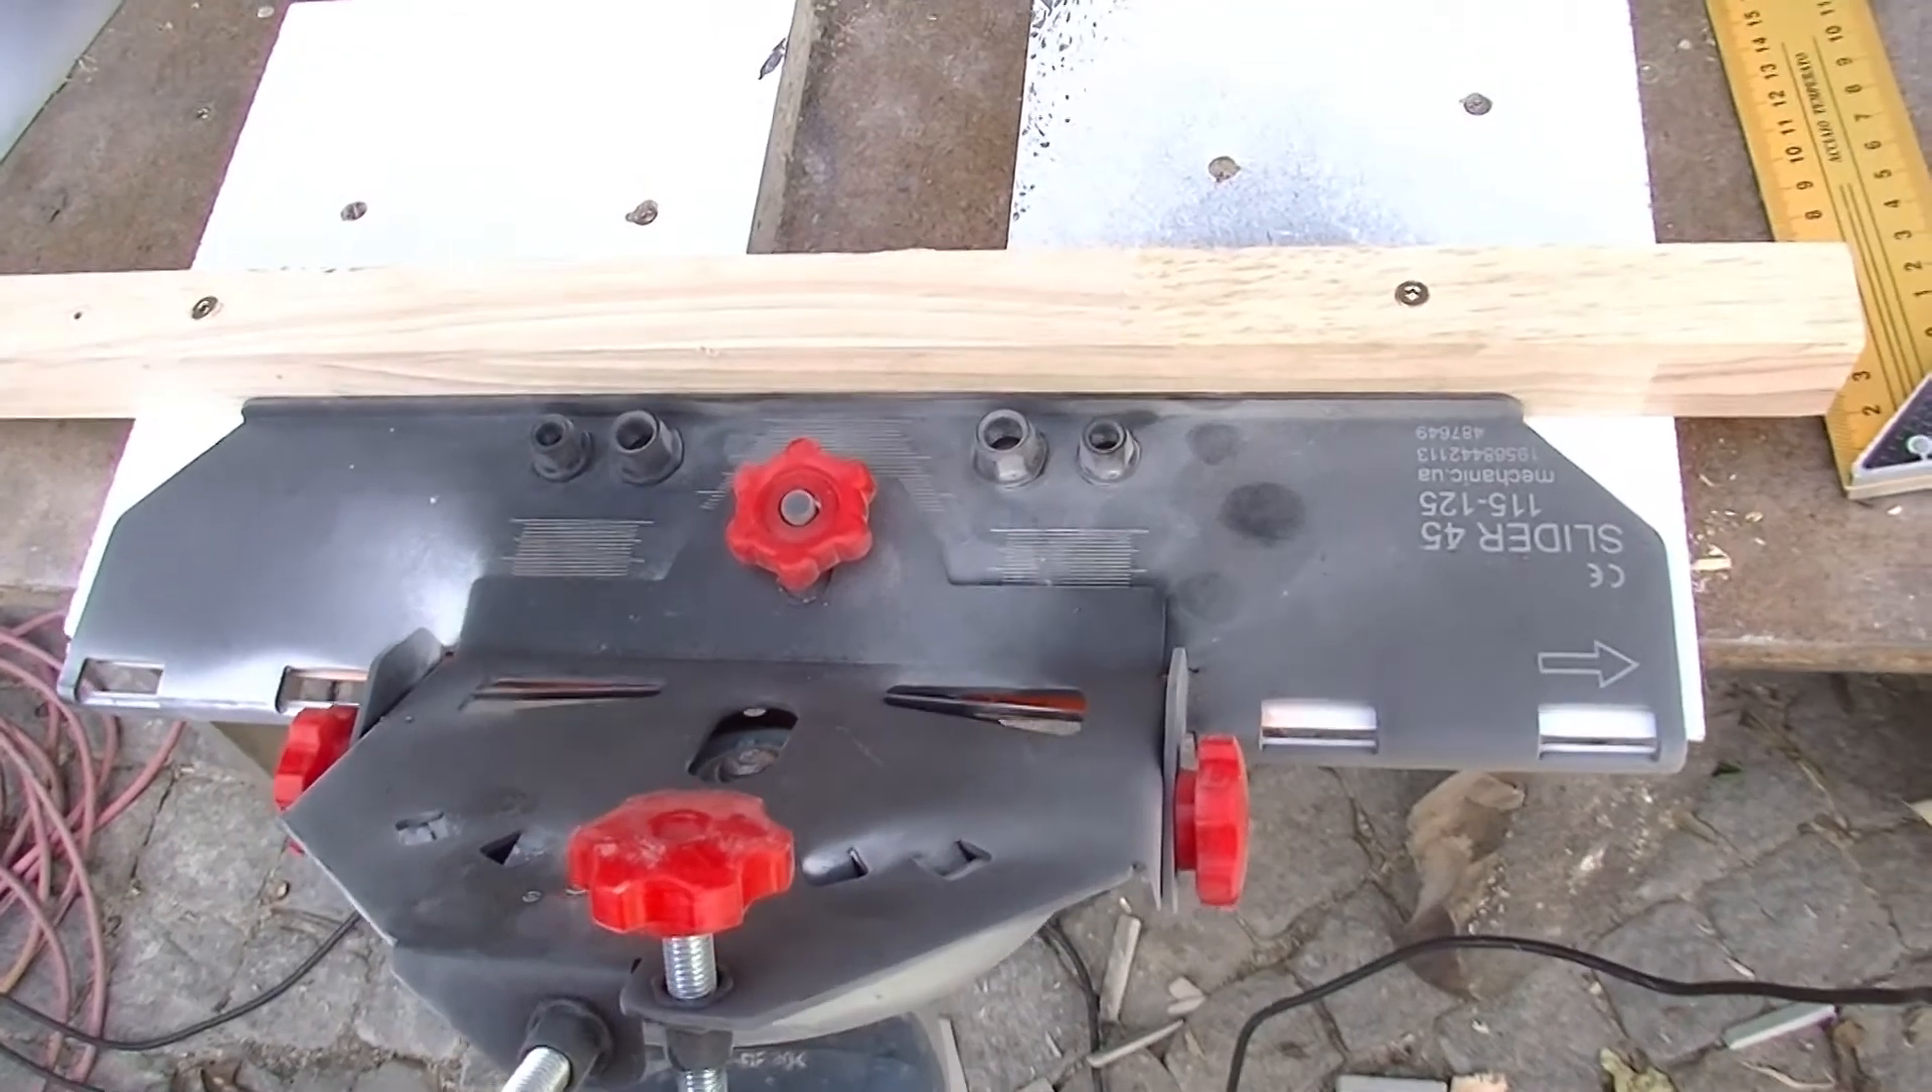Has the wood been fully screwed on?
Yes.